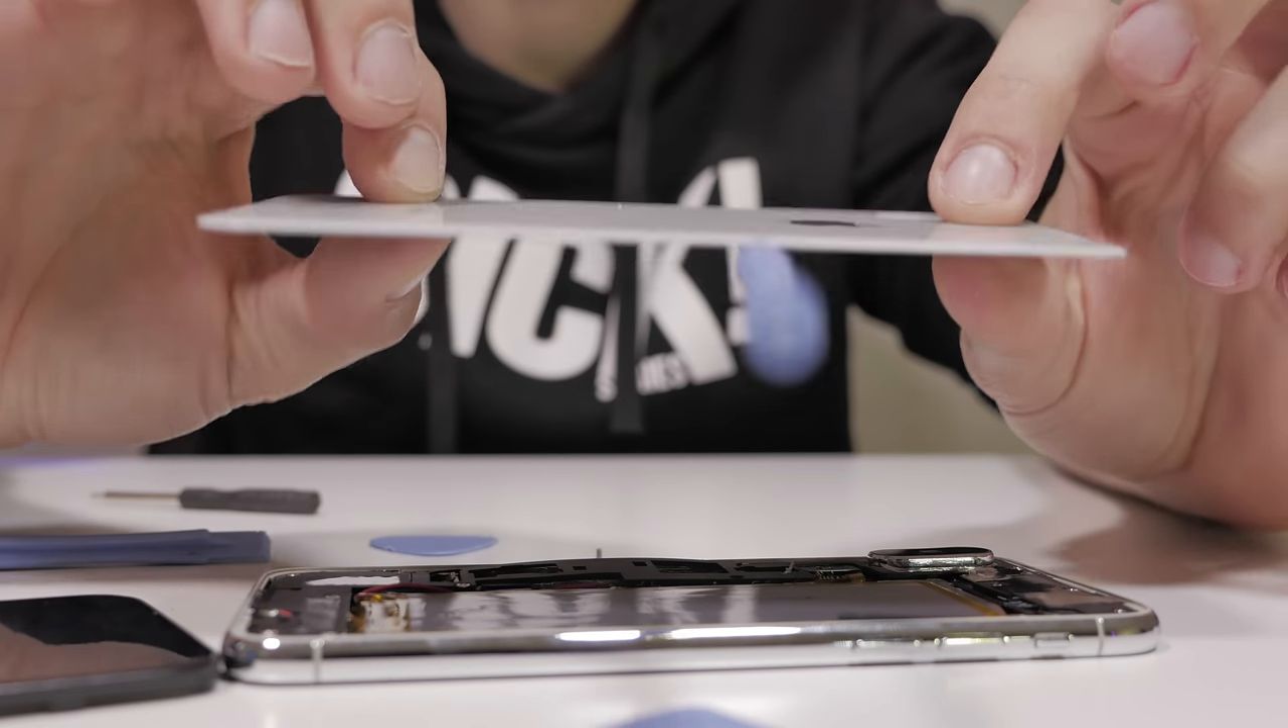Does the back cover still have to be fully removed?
No.